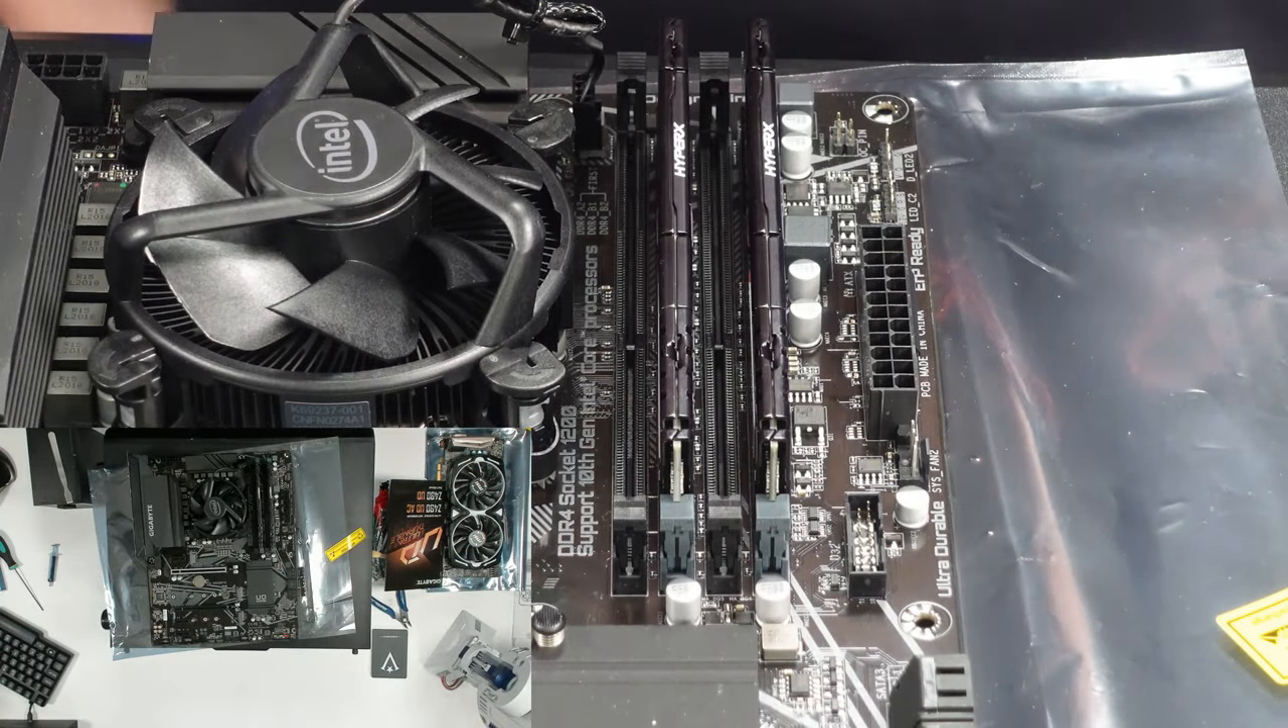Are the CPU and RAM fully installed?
Yes.